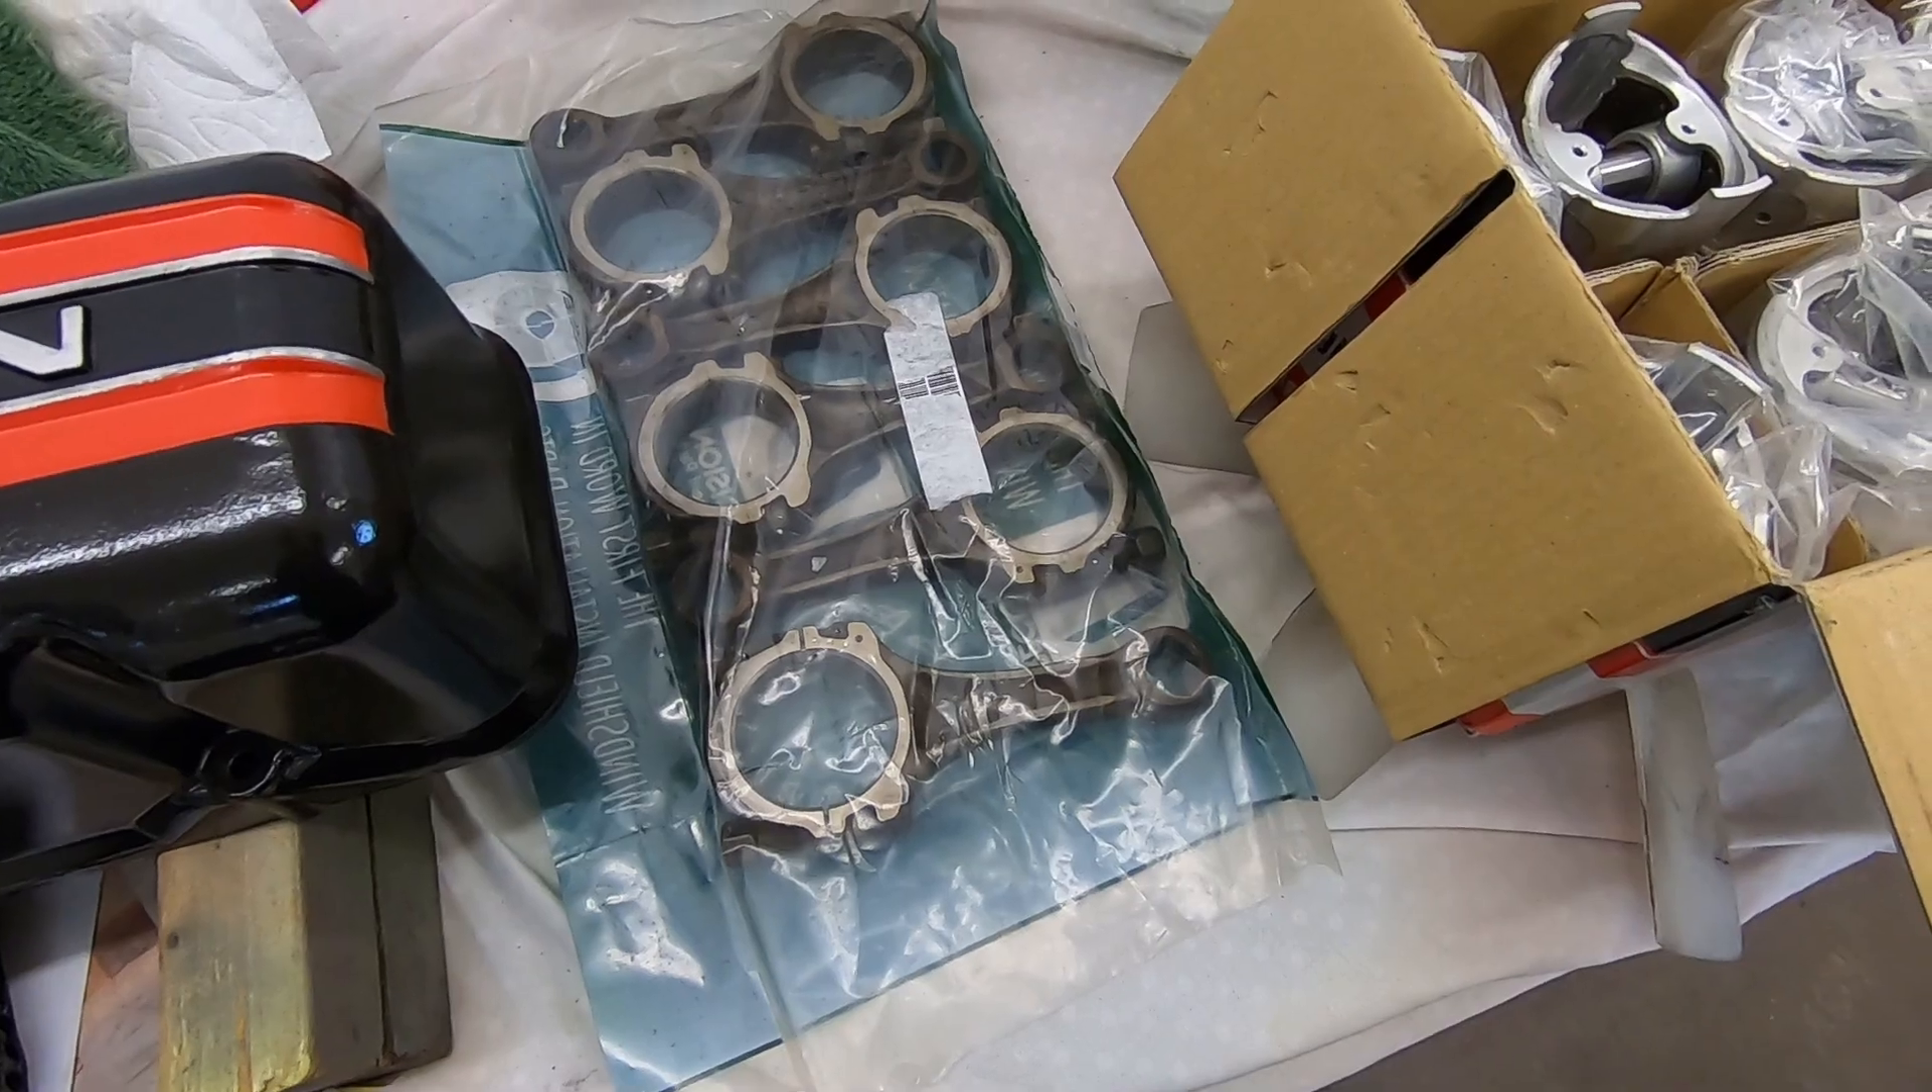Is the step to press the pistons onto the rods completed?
No.